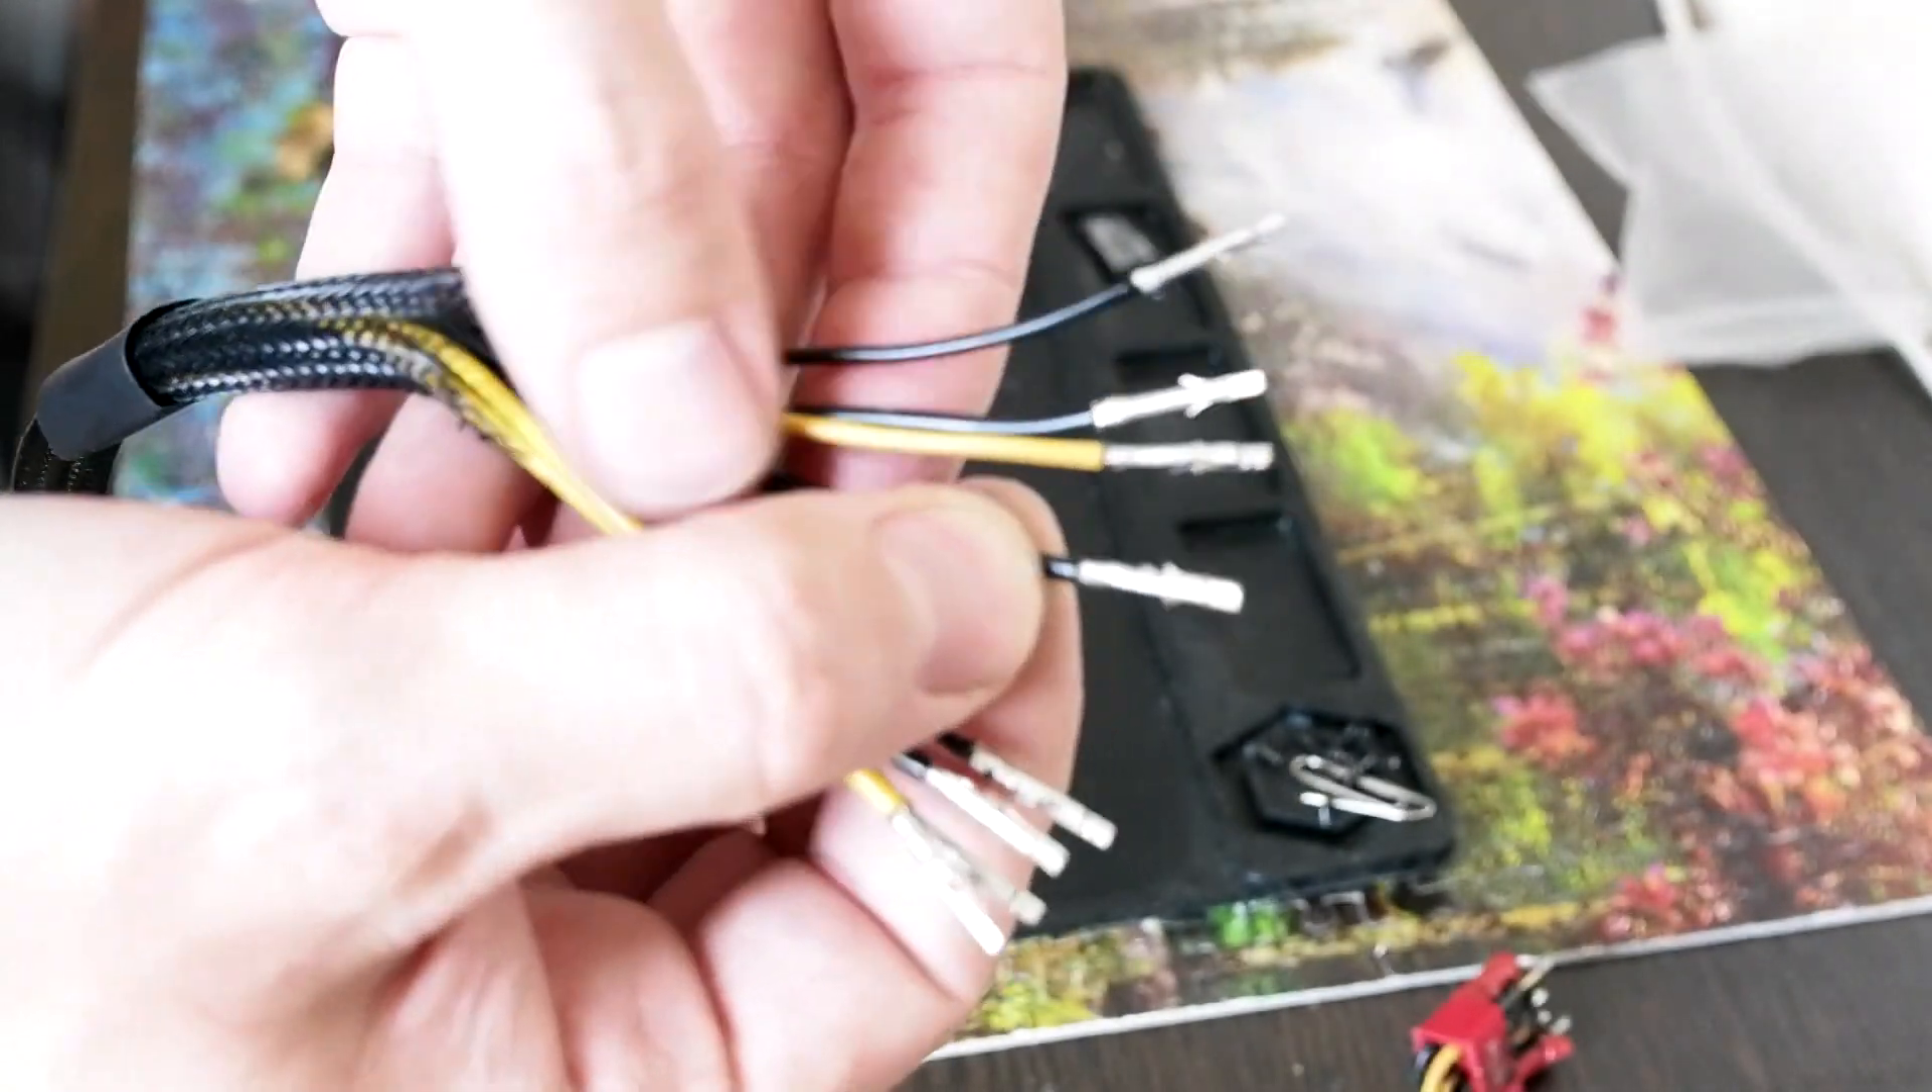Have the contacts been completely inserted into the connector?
No.